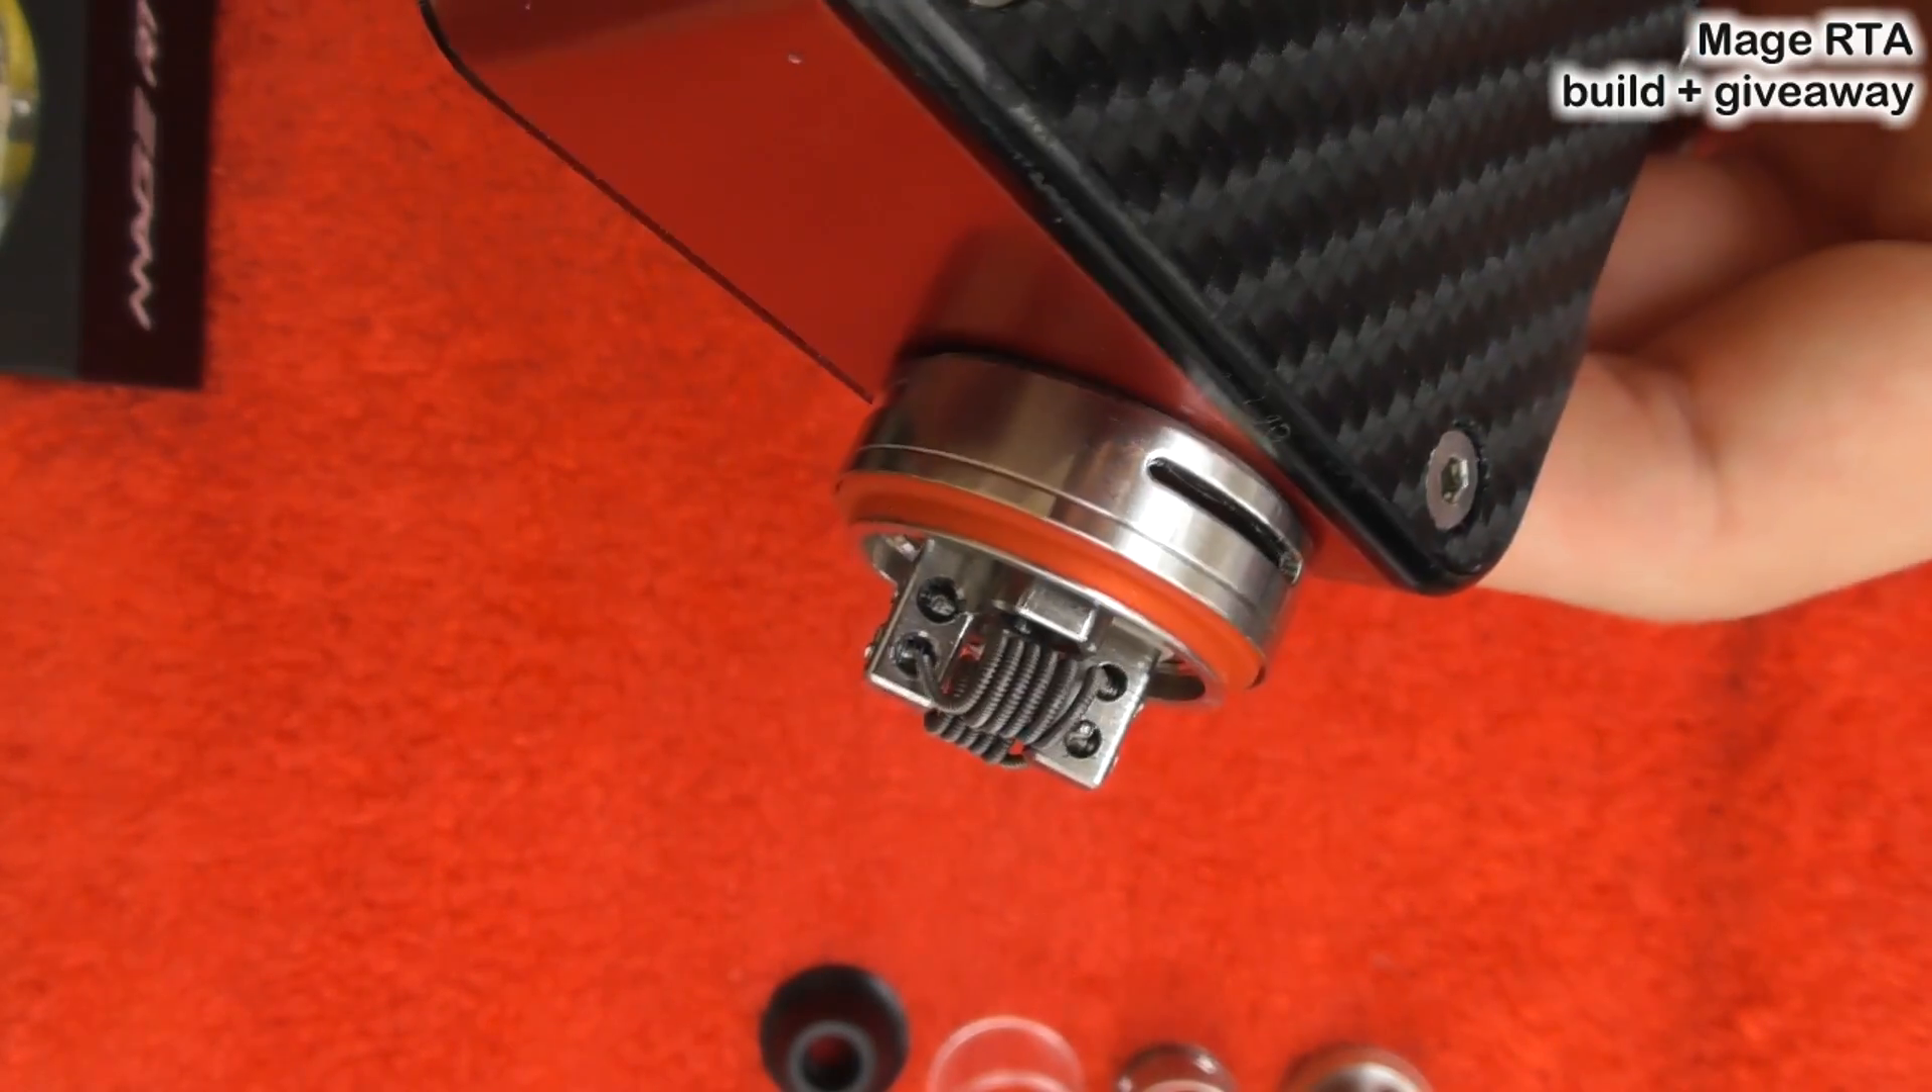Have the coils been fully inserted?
Yes.